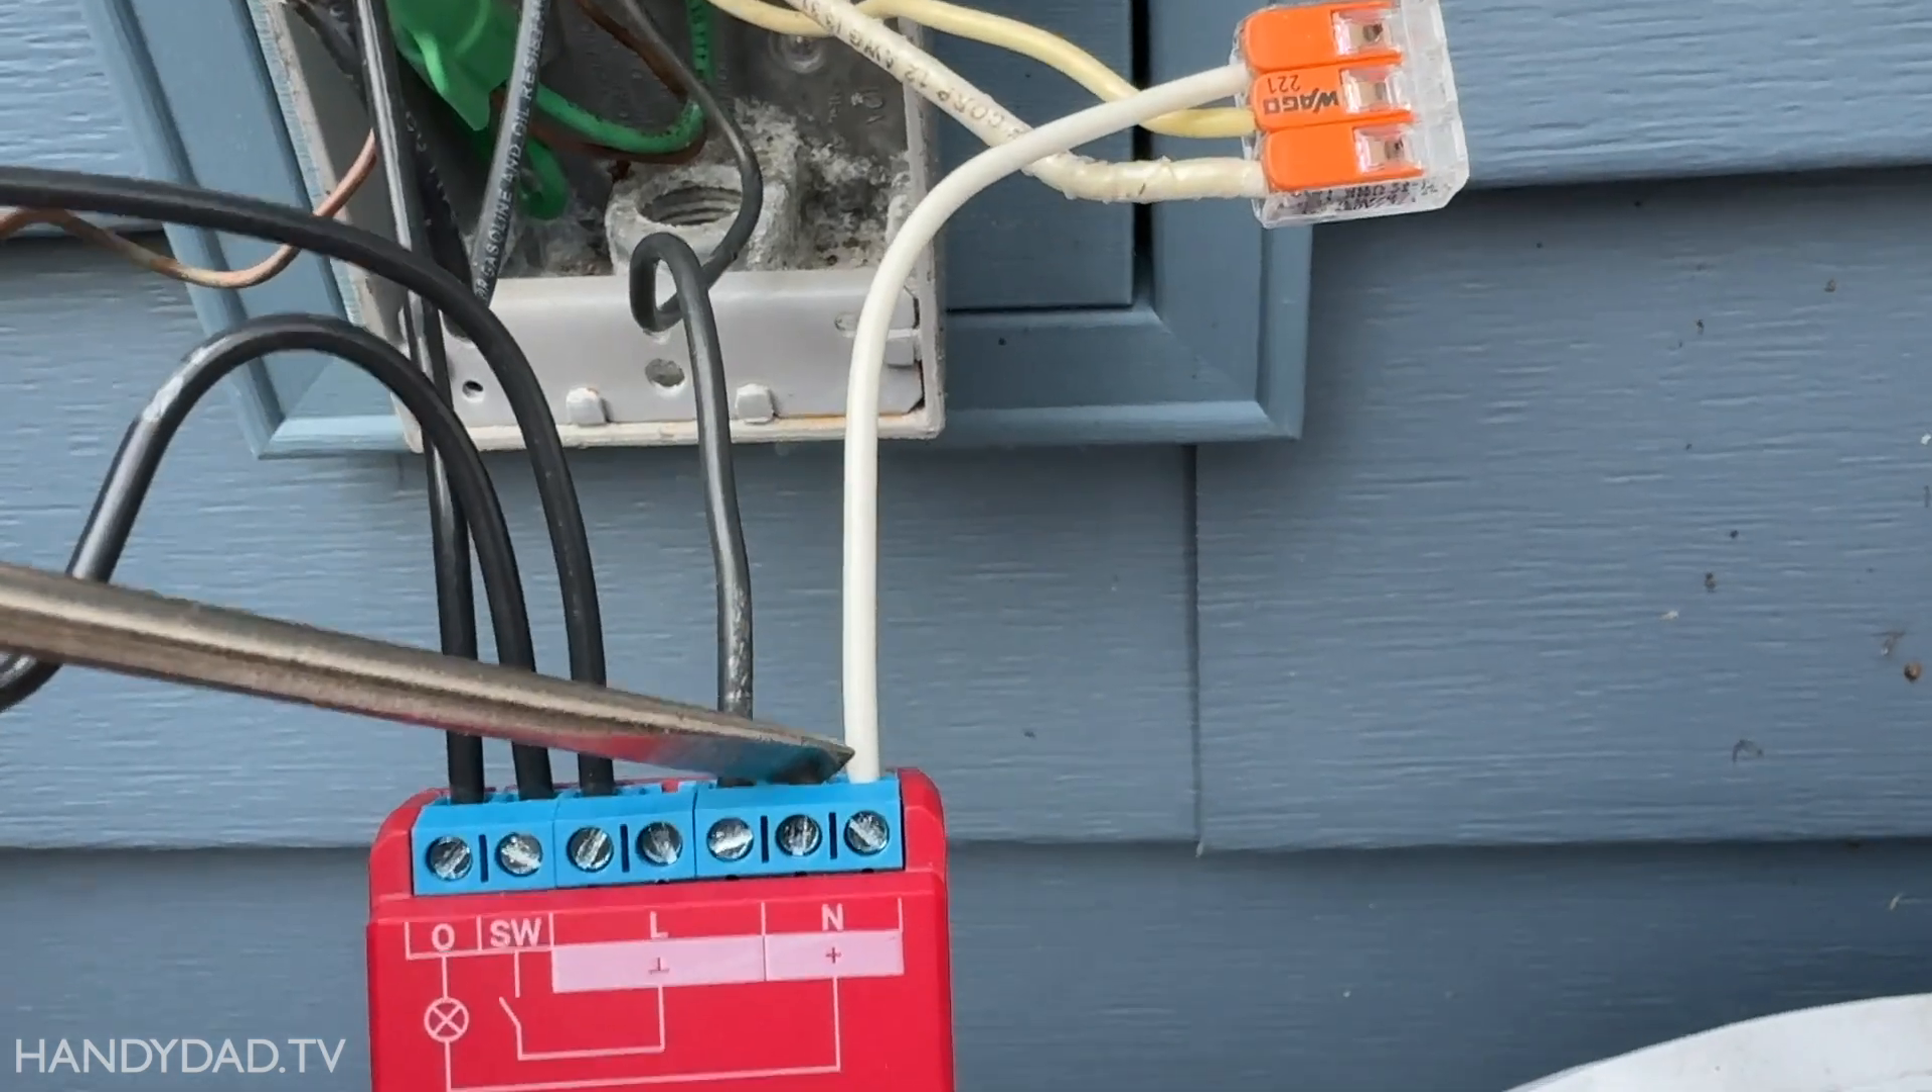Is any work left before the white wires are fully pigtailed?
No.